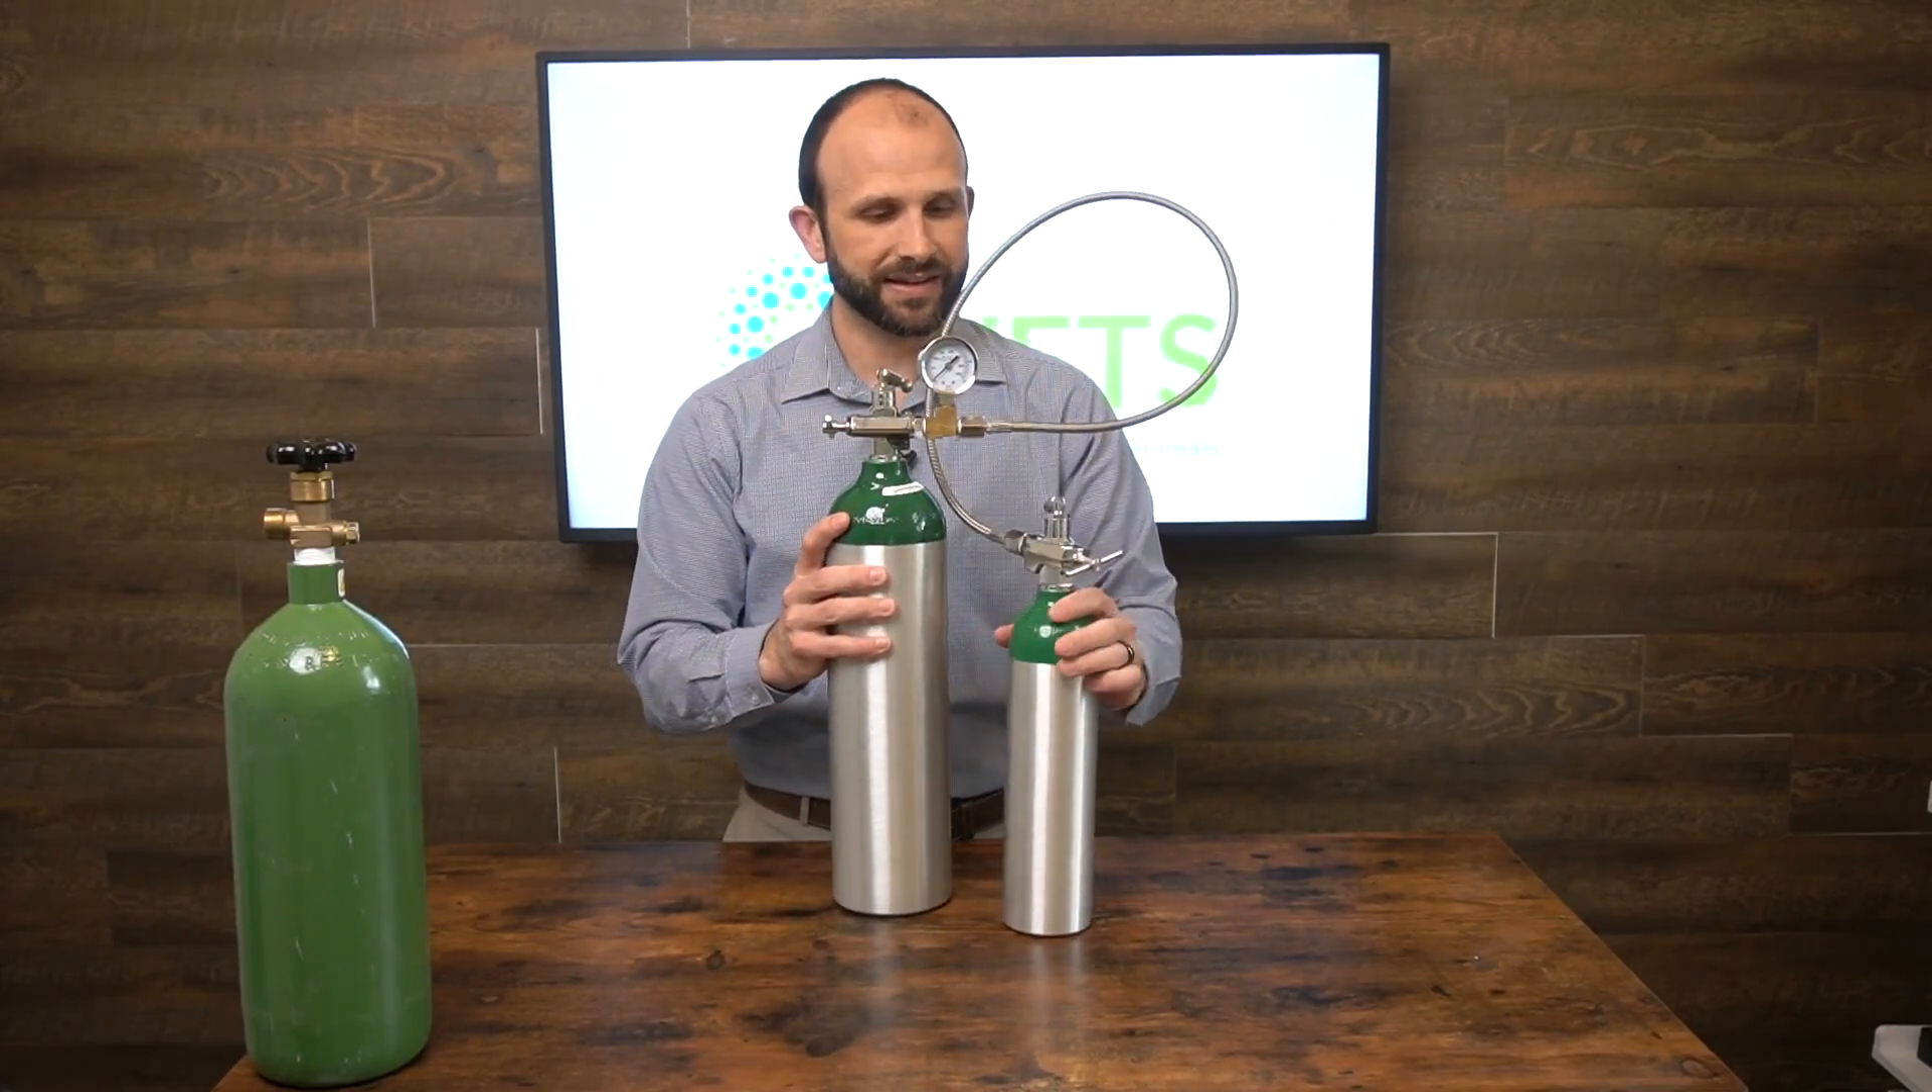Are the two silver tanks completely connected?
Yes.